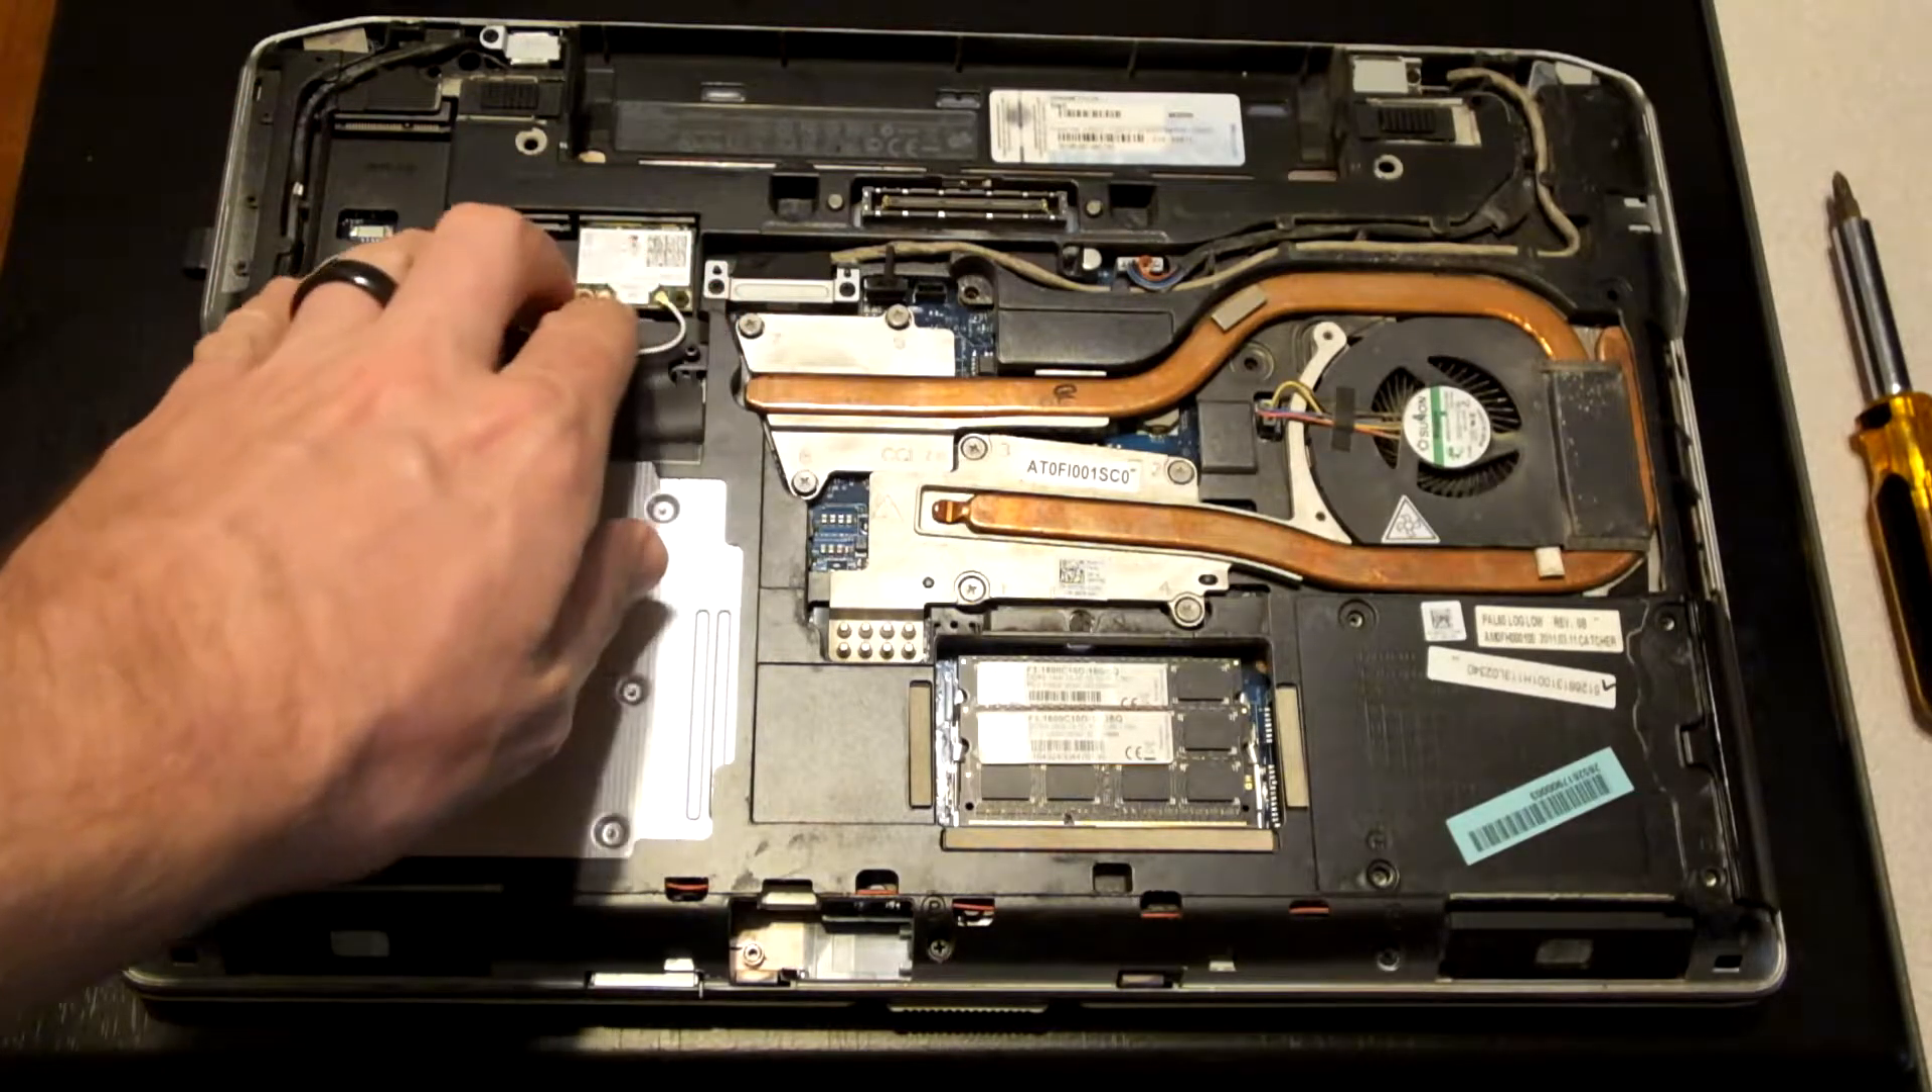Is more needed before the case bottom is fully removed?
No.